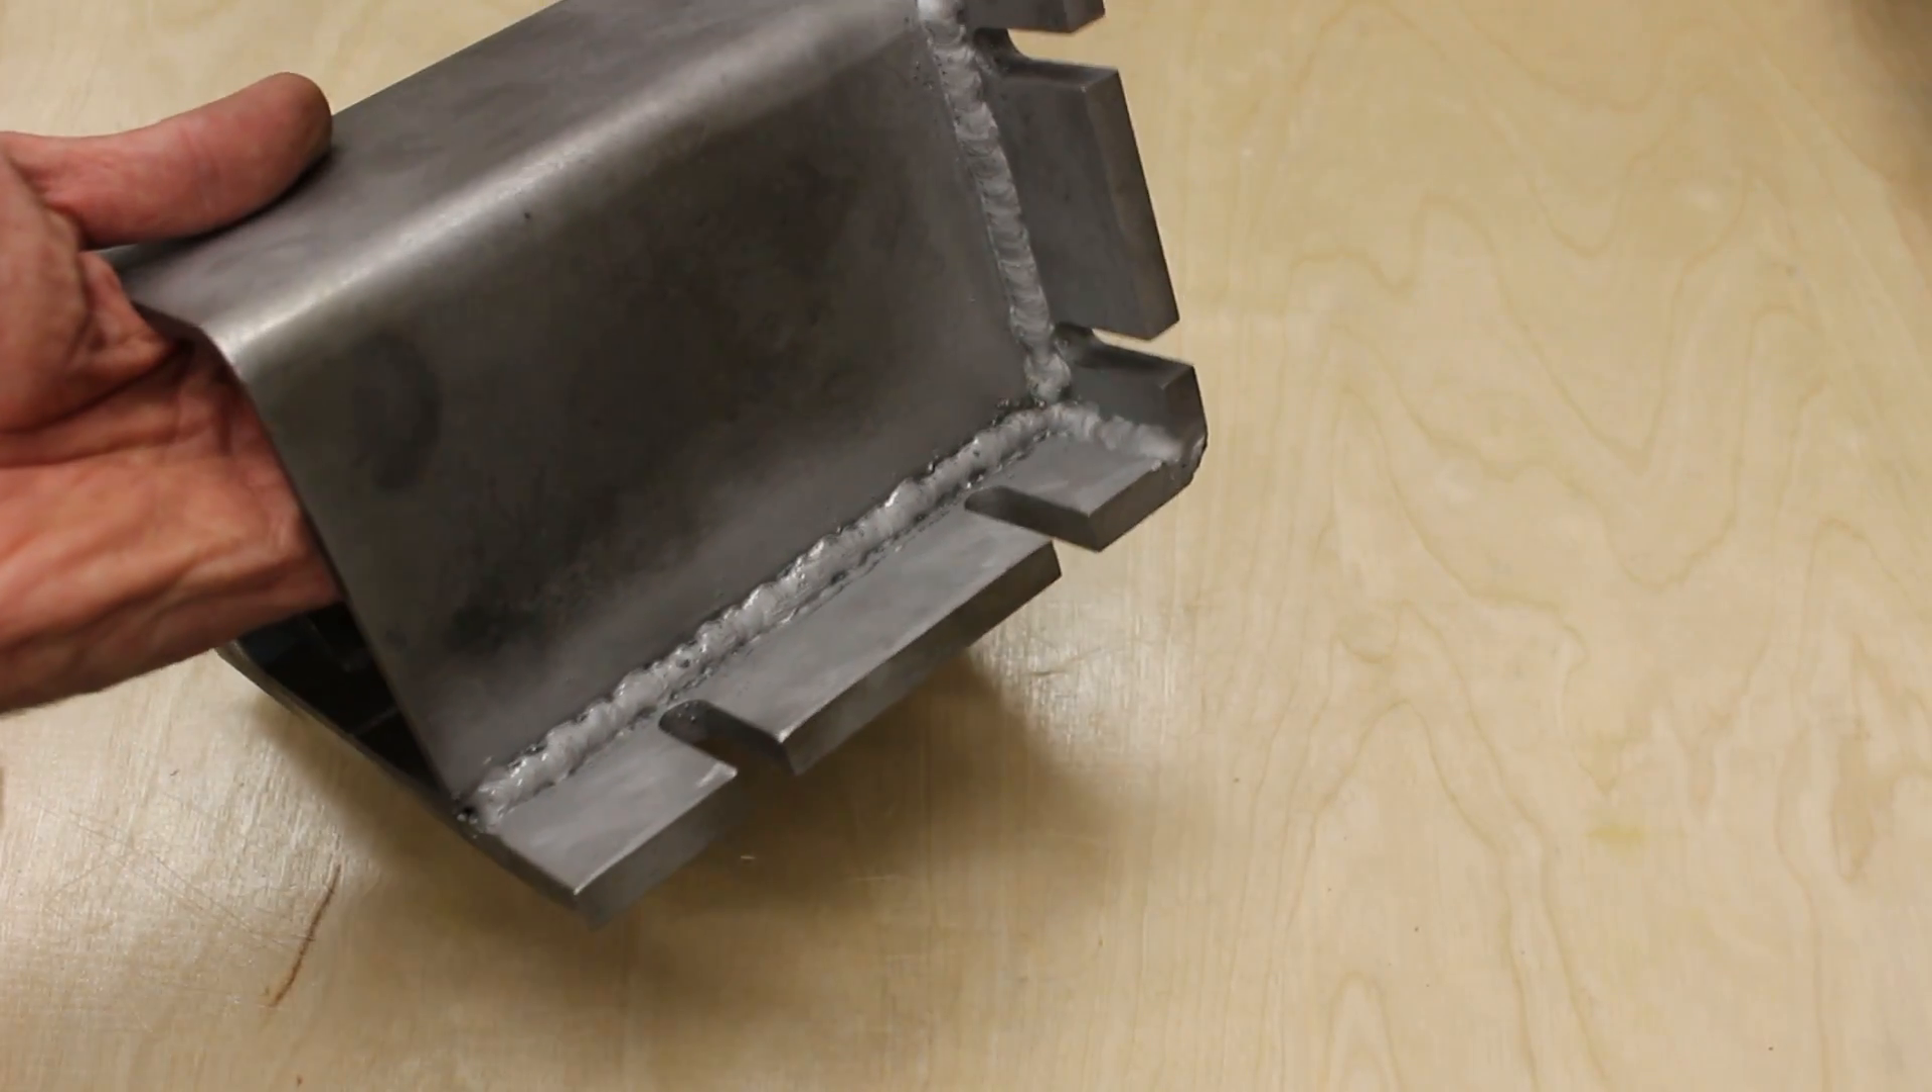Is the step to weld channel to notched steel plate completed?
Yes.